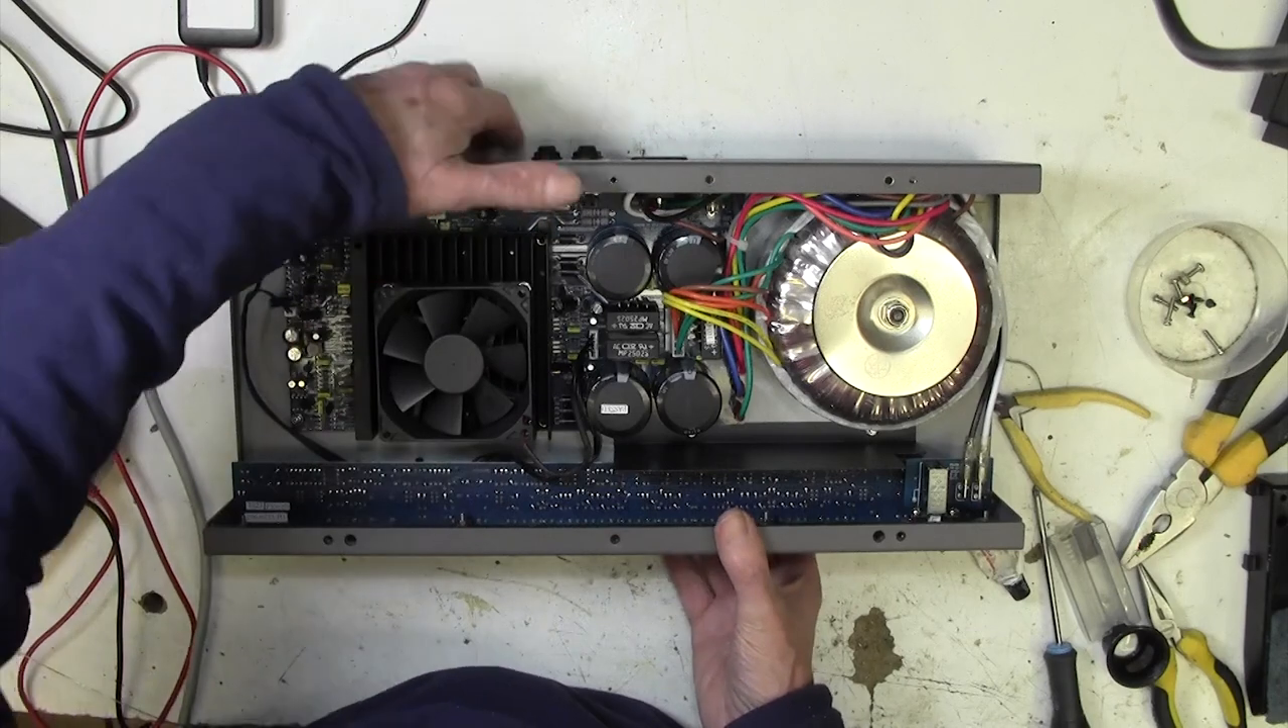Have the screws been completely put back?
No.